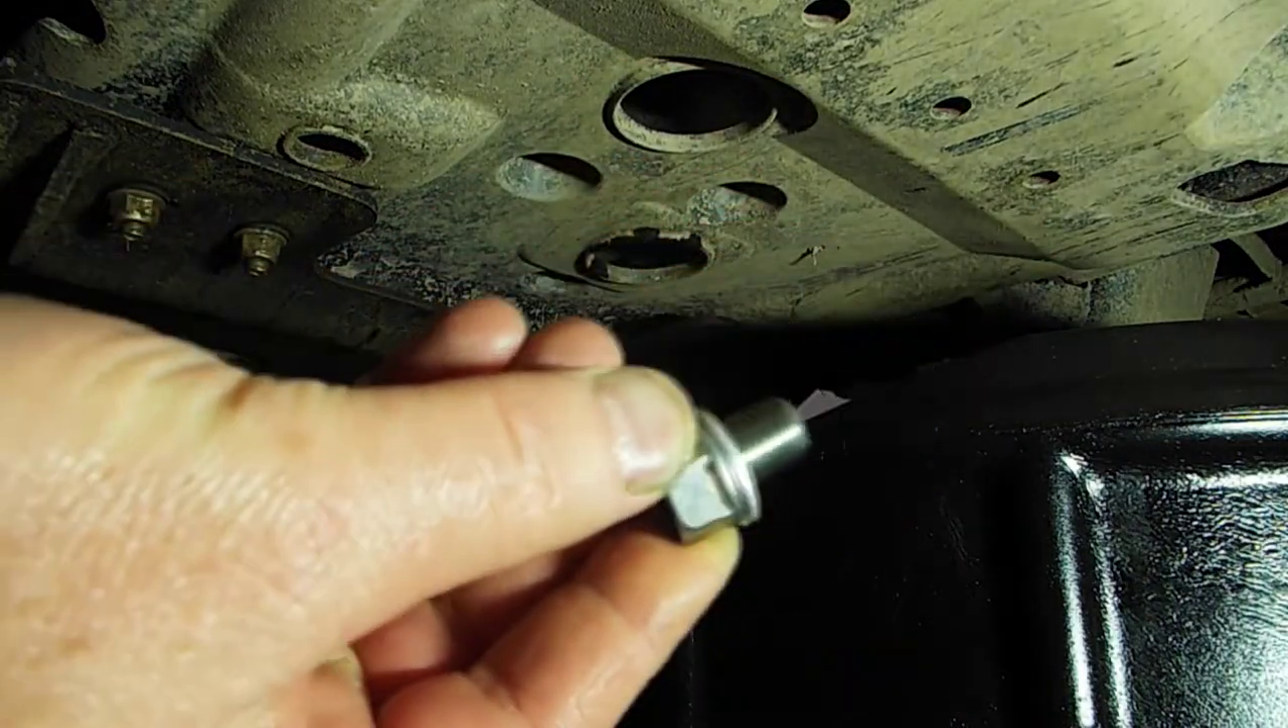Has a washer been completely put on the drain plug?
Yes.